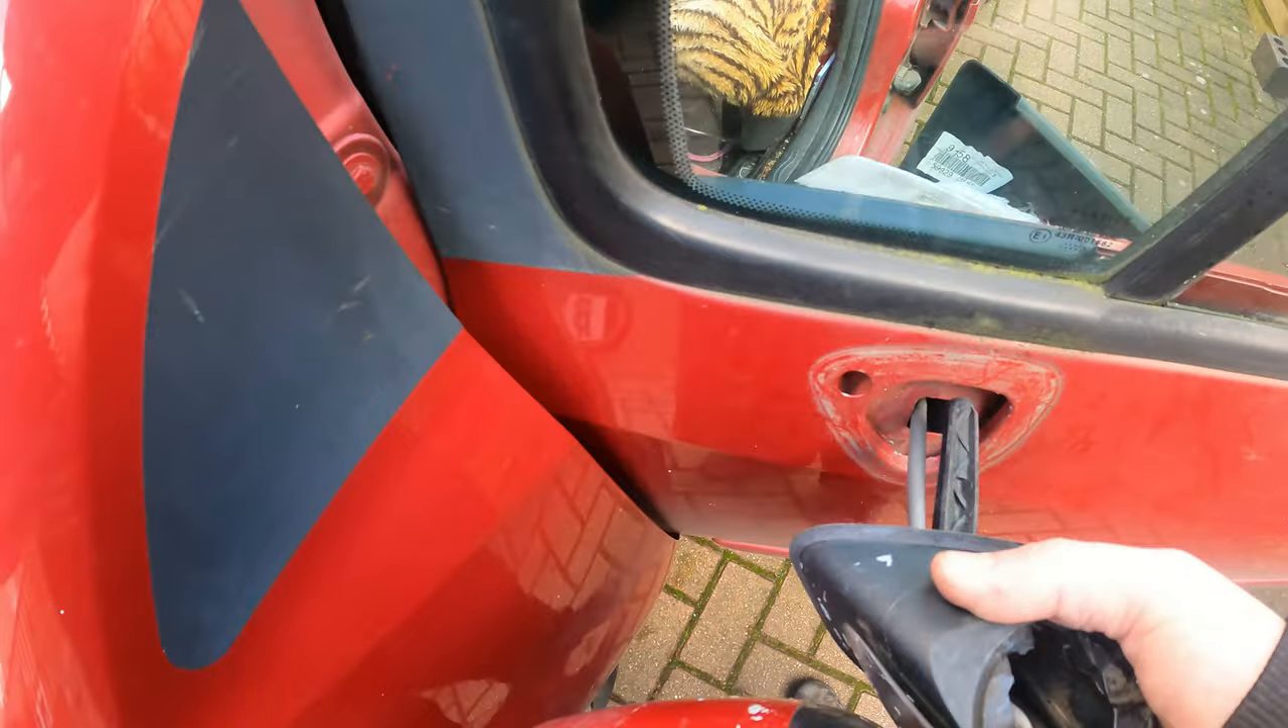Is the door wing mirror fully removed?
No.